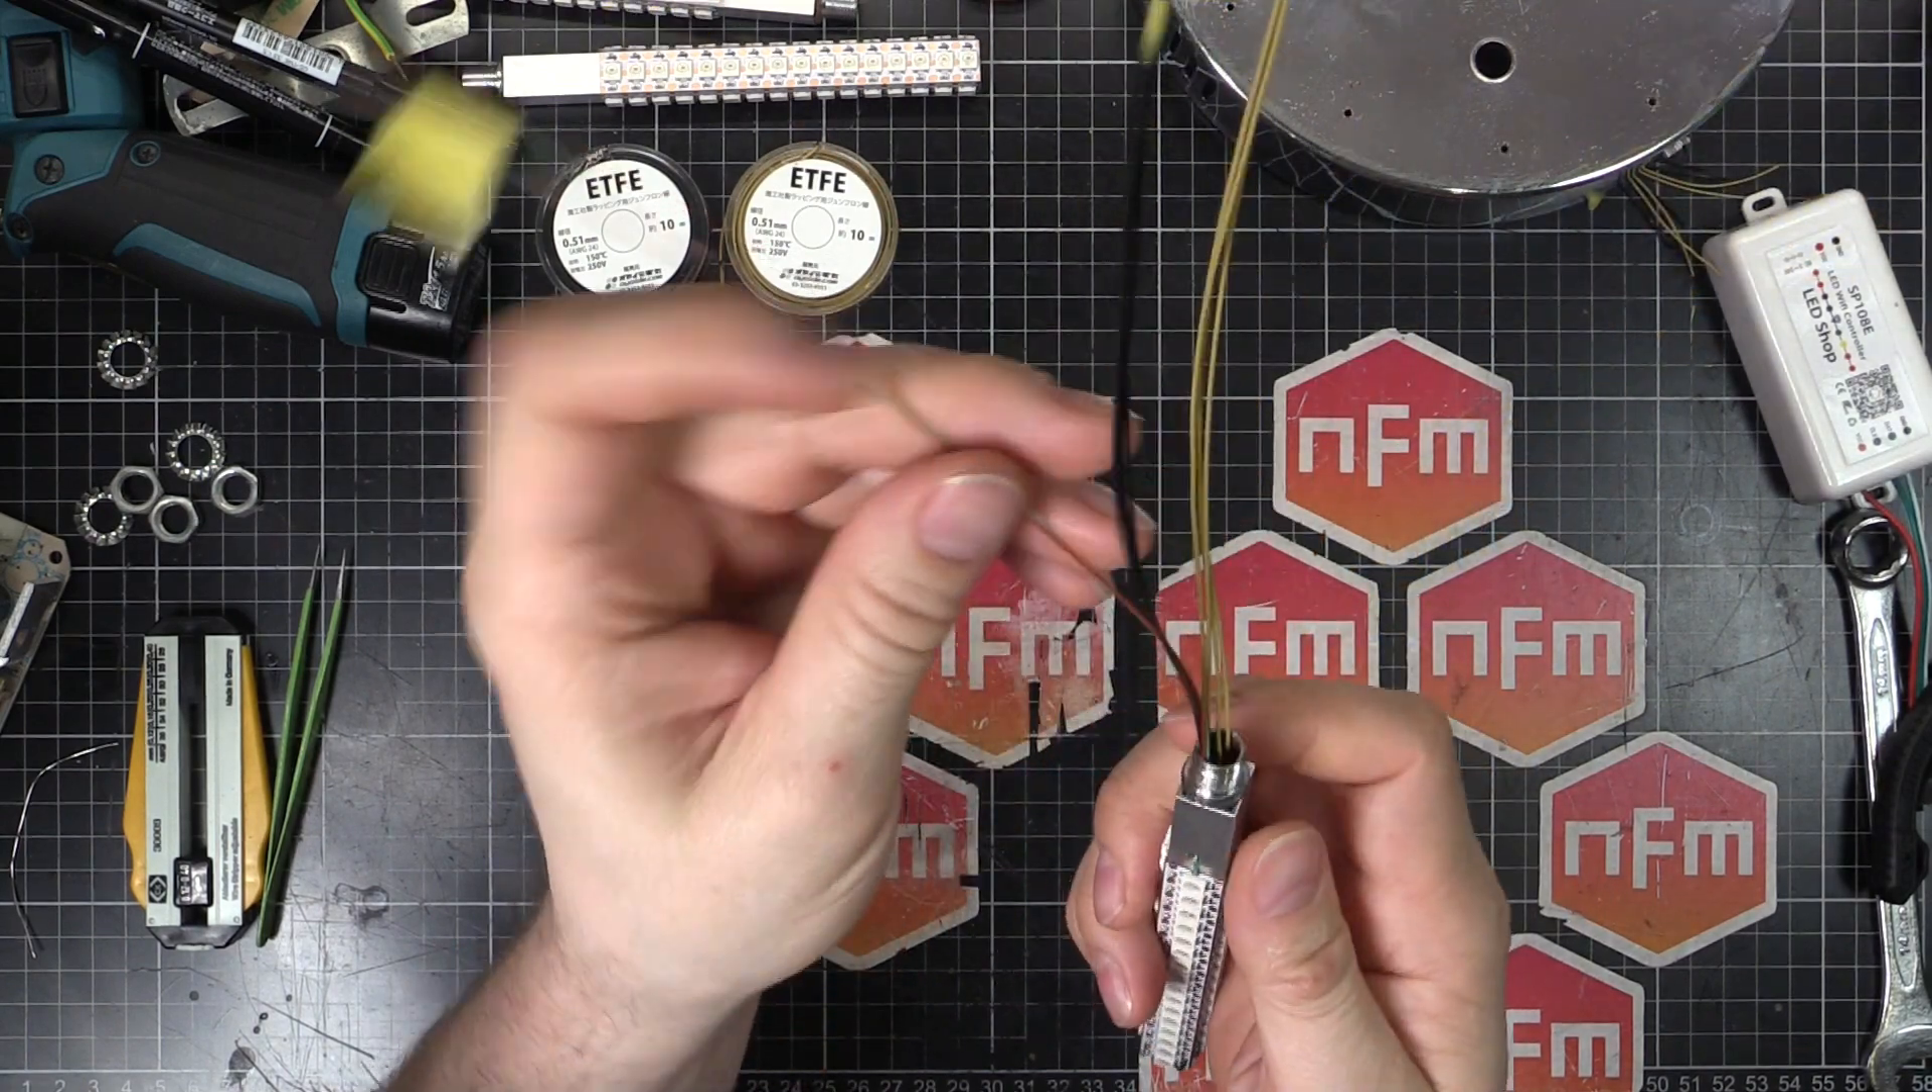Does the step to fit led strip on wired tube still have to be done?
No.